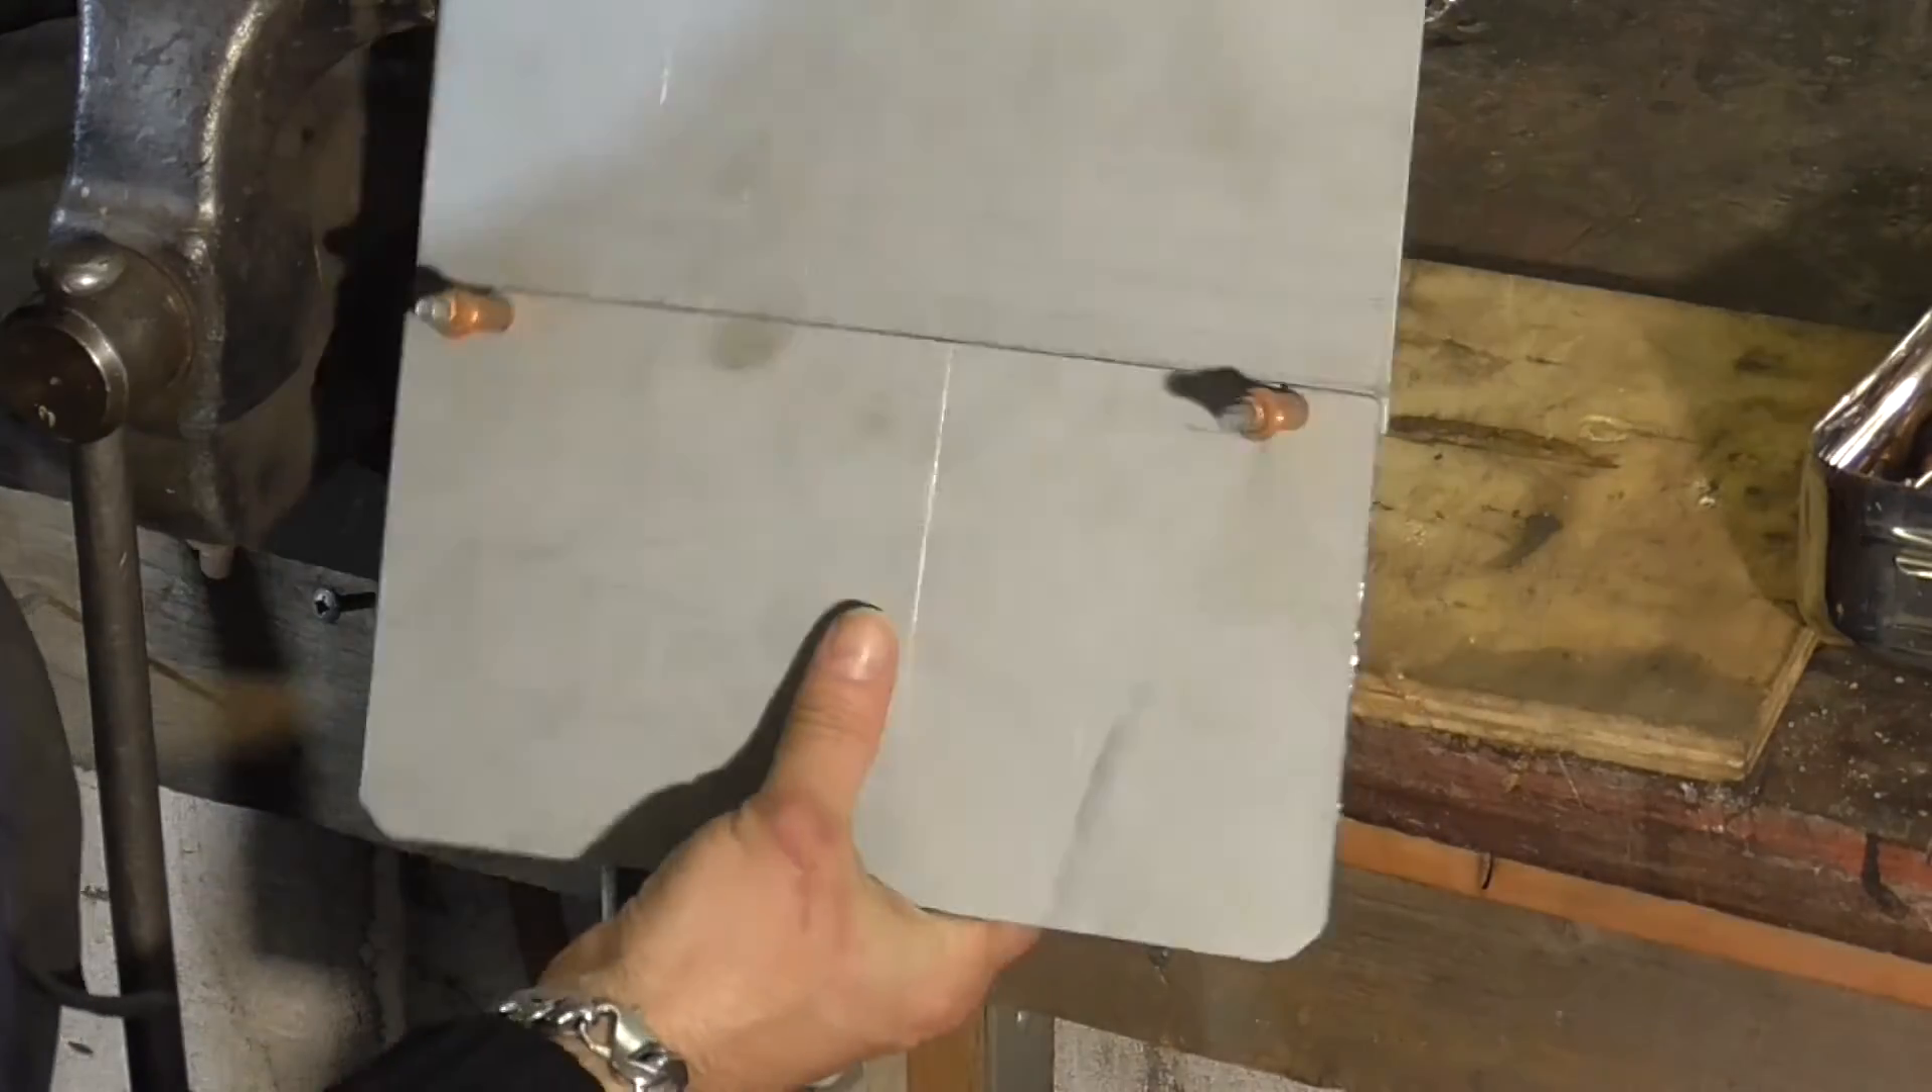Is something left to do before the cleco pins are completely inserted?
No.